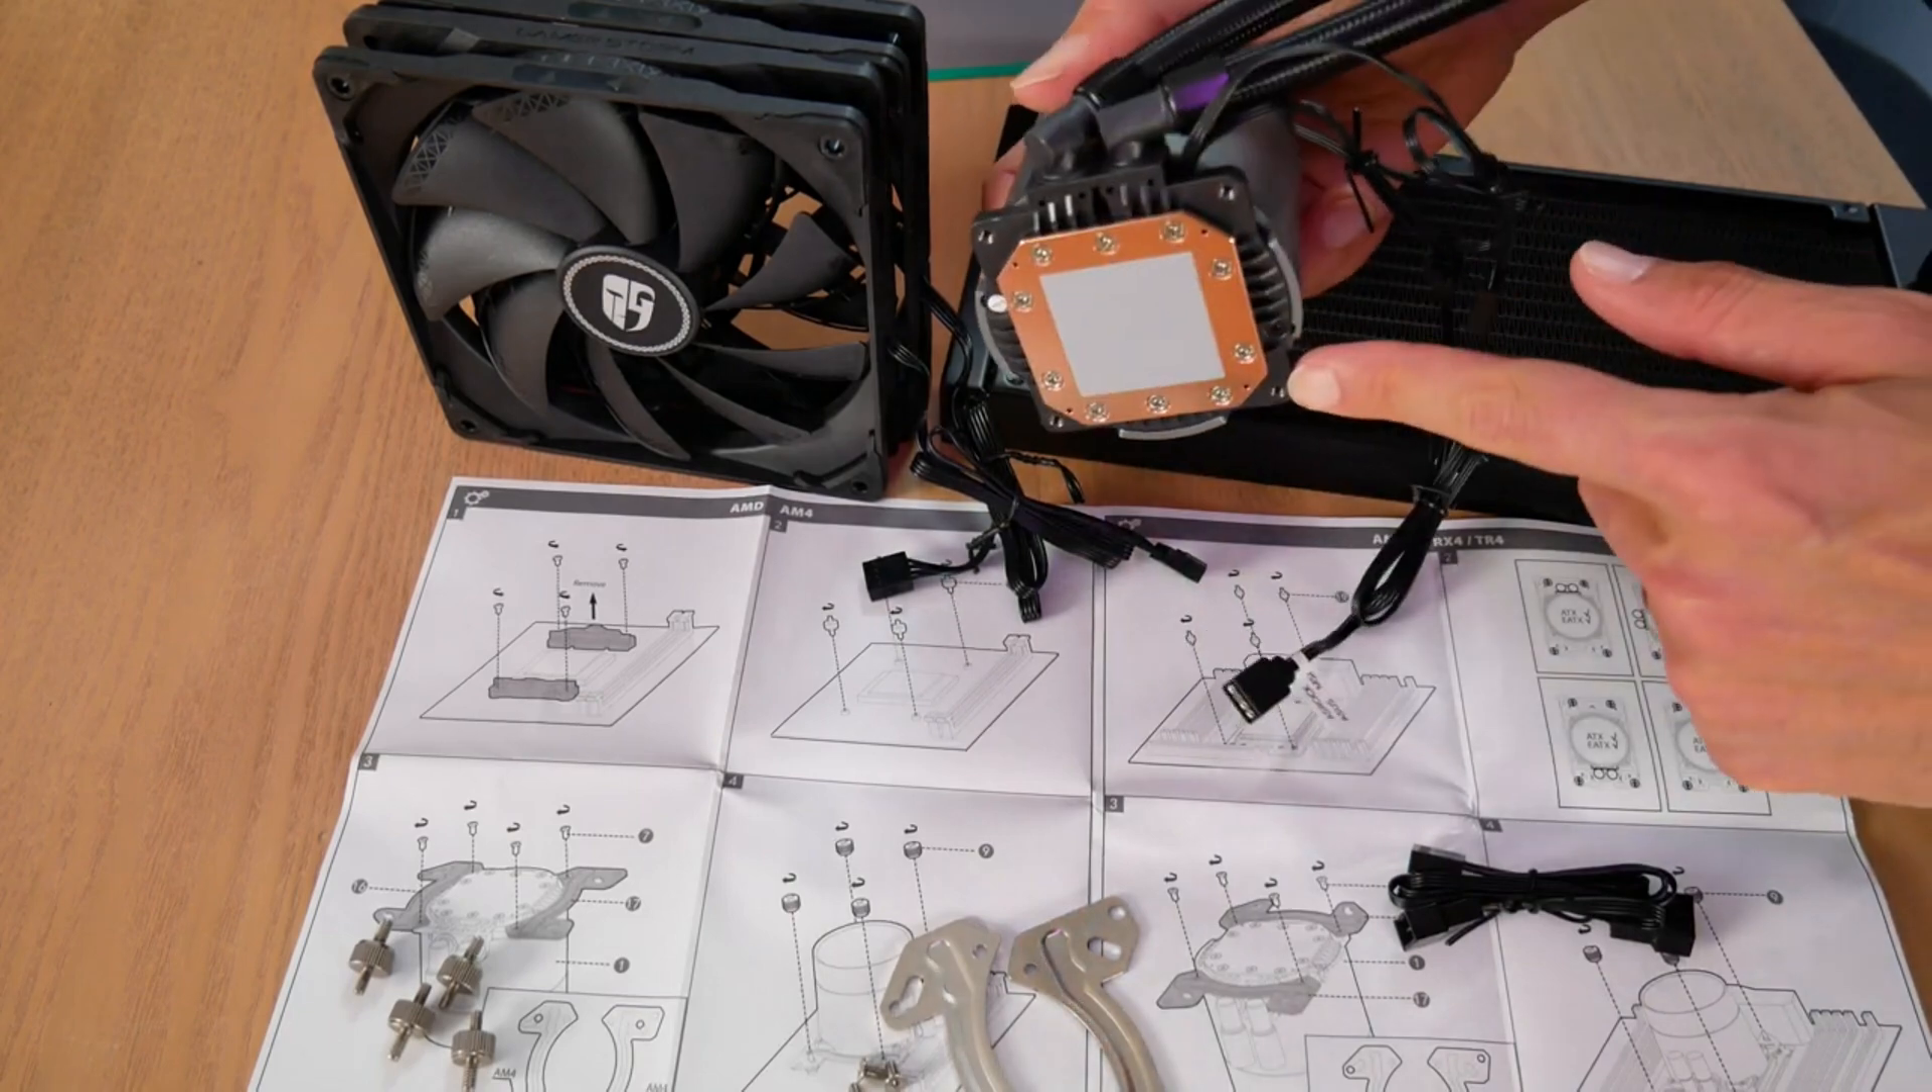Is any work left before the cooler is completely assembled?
Yes.